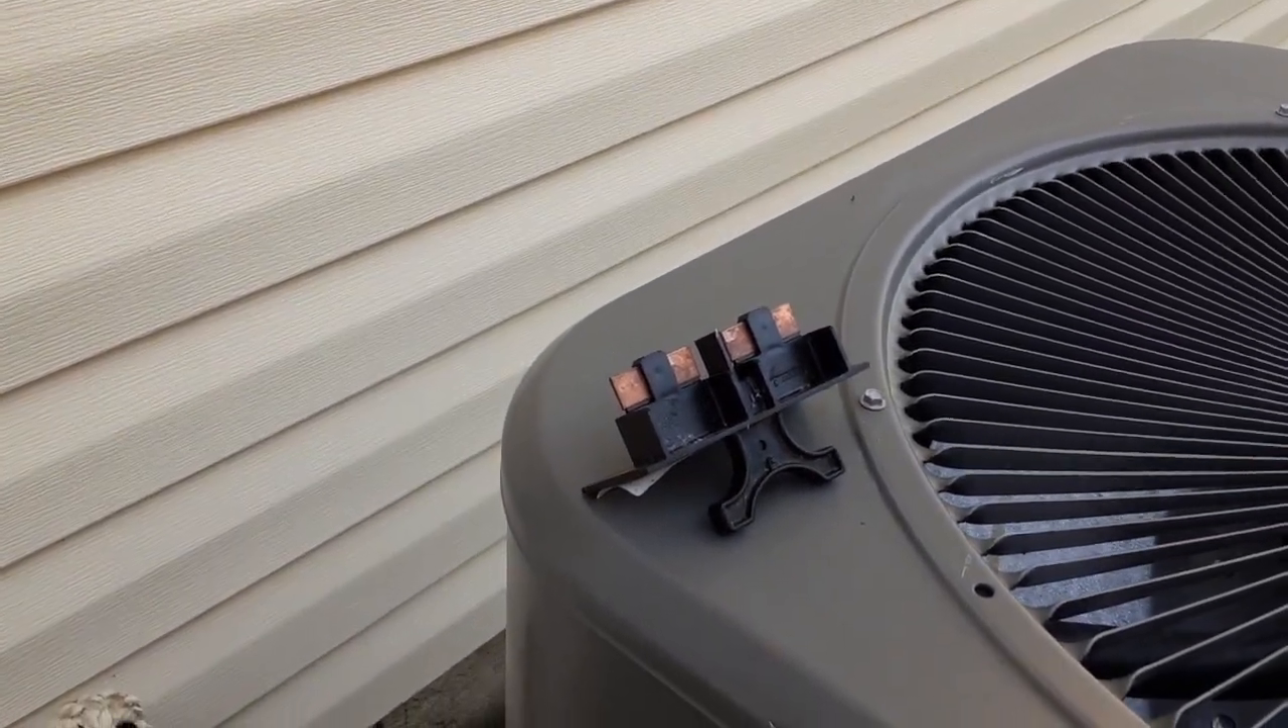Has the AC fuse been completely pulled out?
Yes.